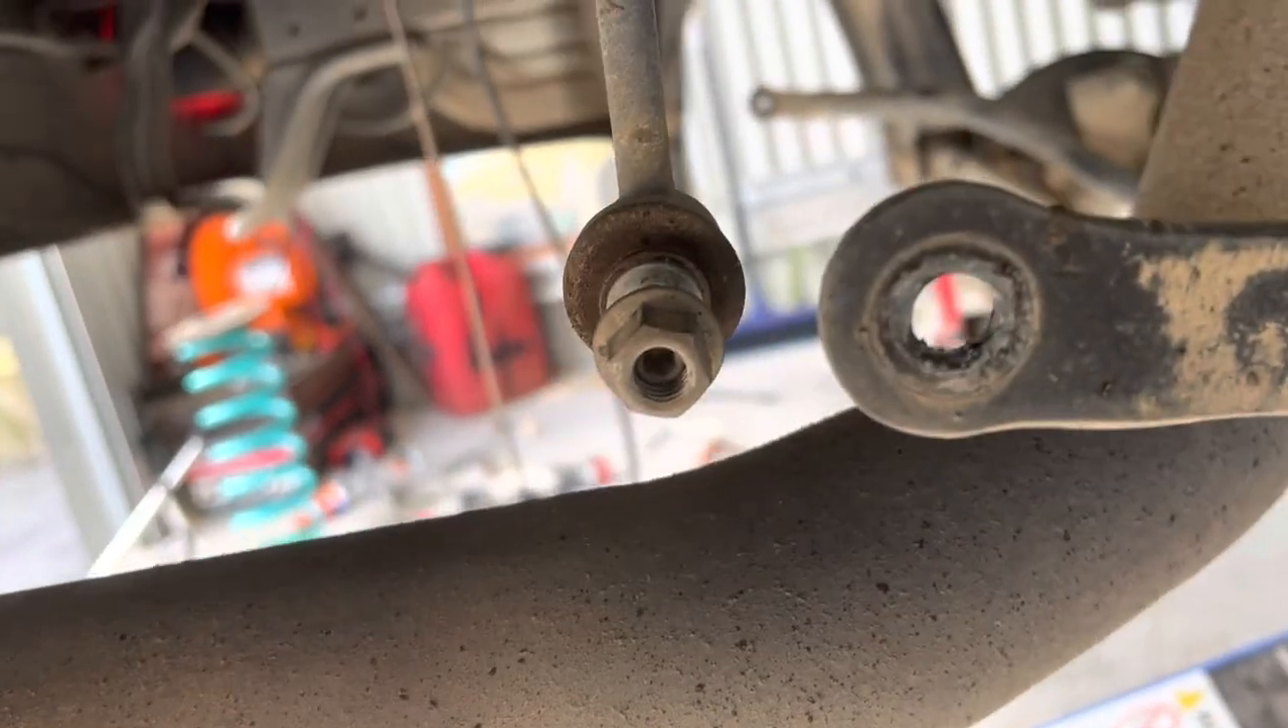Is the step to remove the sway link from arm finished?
Yes.